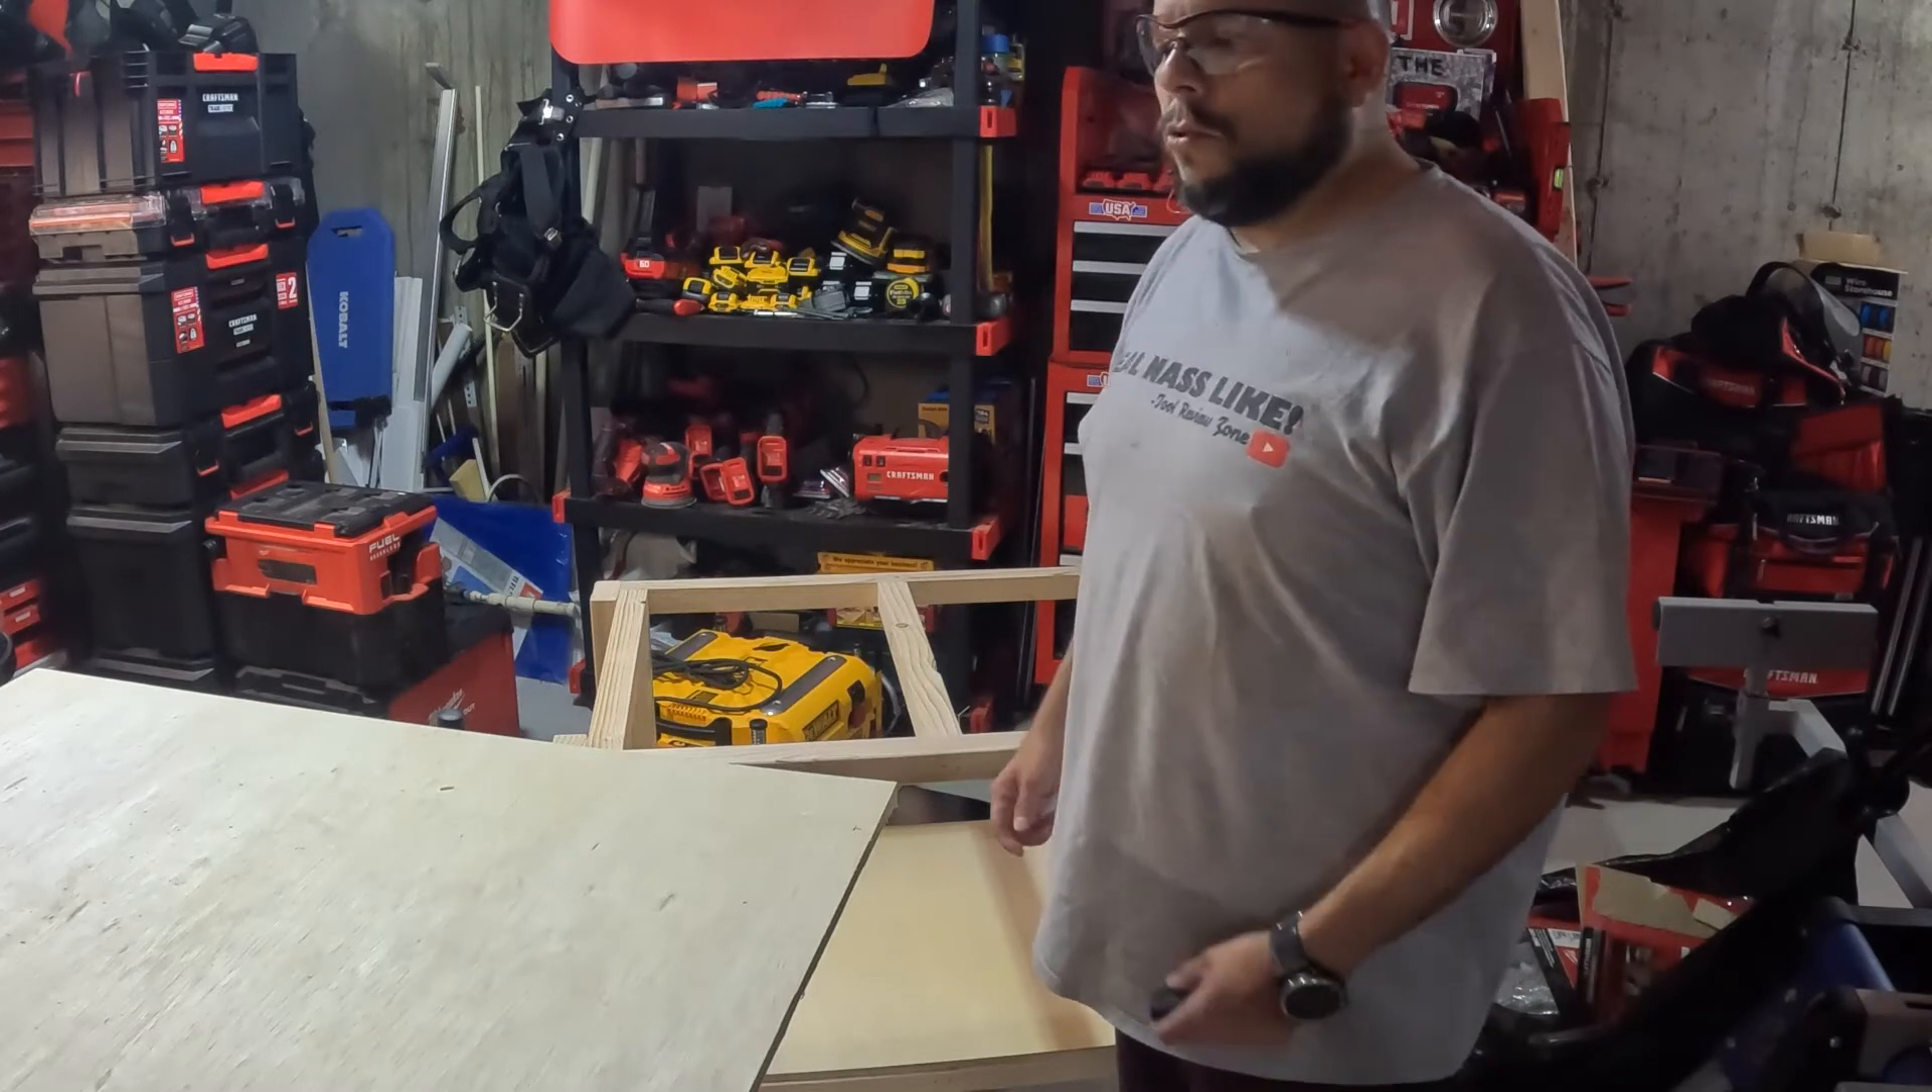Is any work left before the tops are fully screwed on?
Yes.